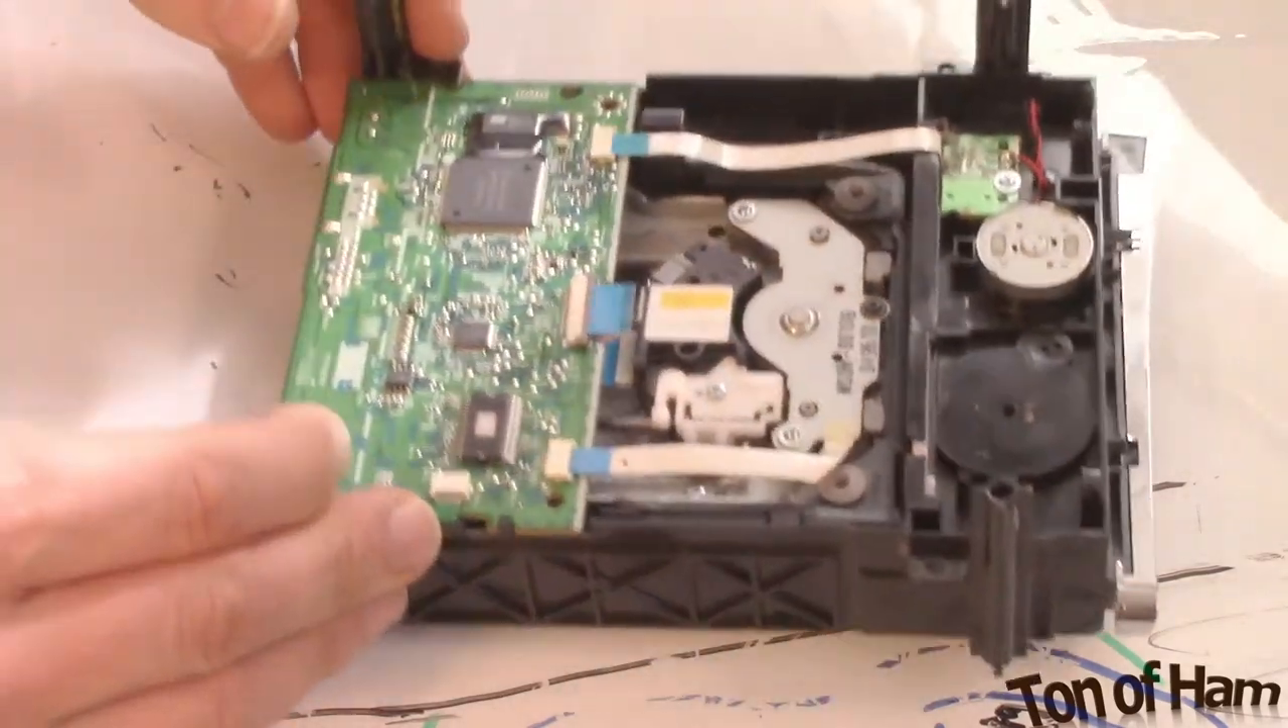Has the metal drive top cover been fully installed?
No.